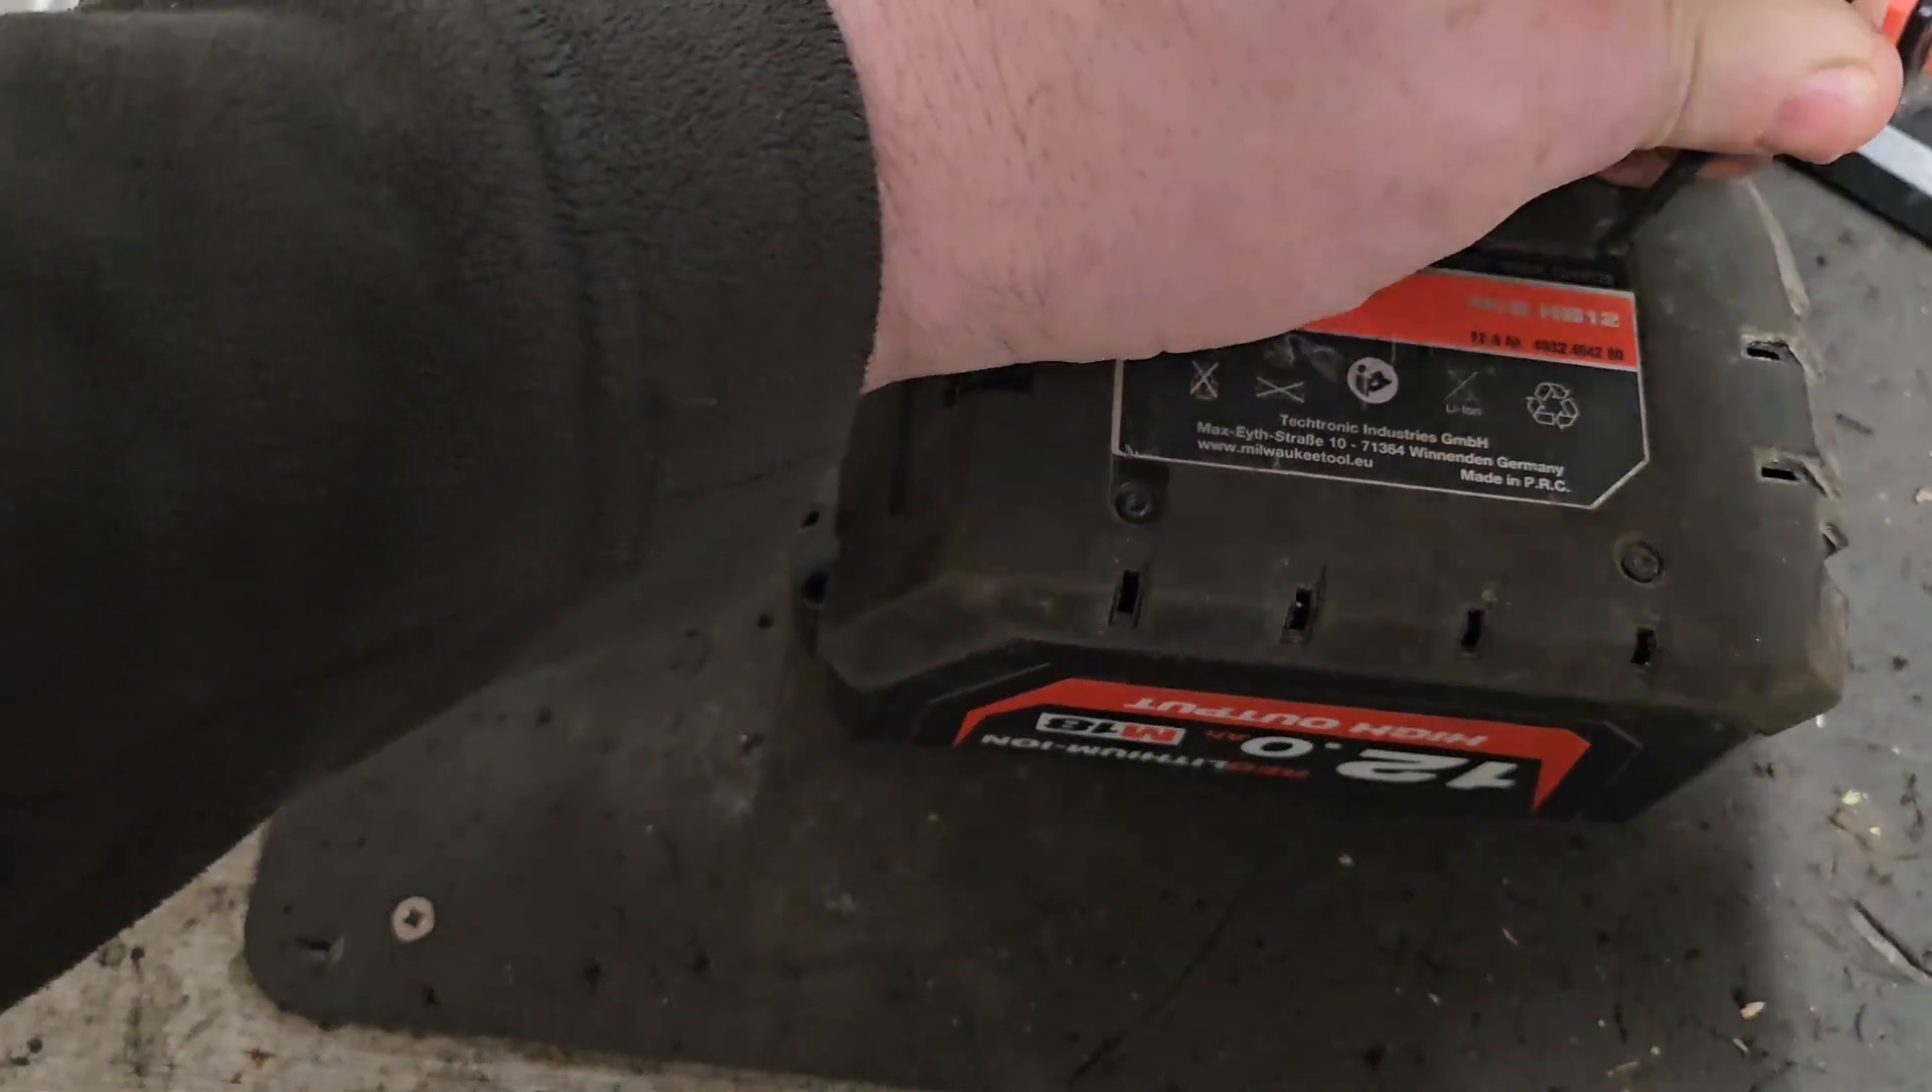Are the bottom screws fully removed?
No.